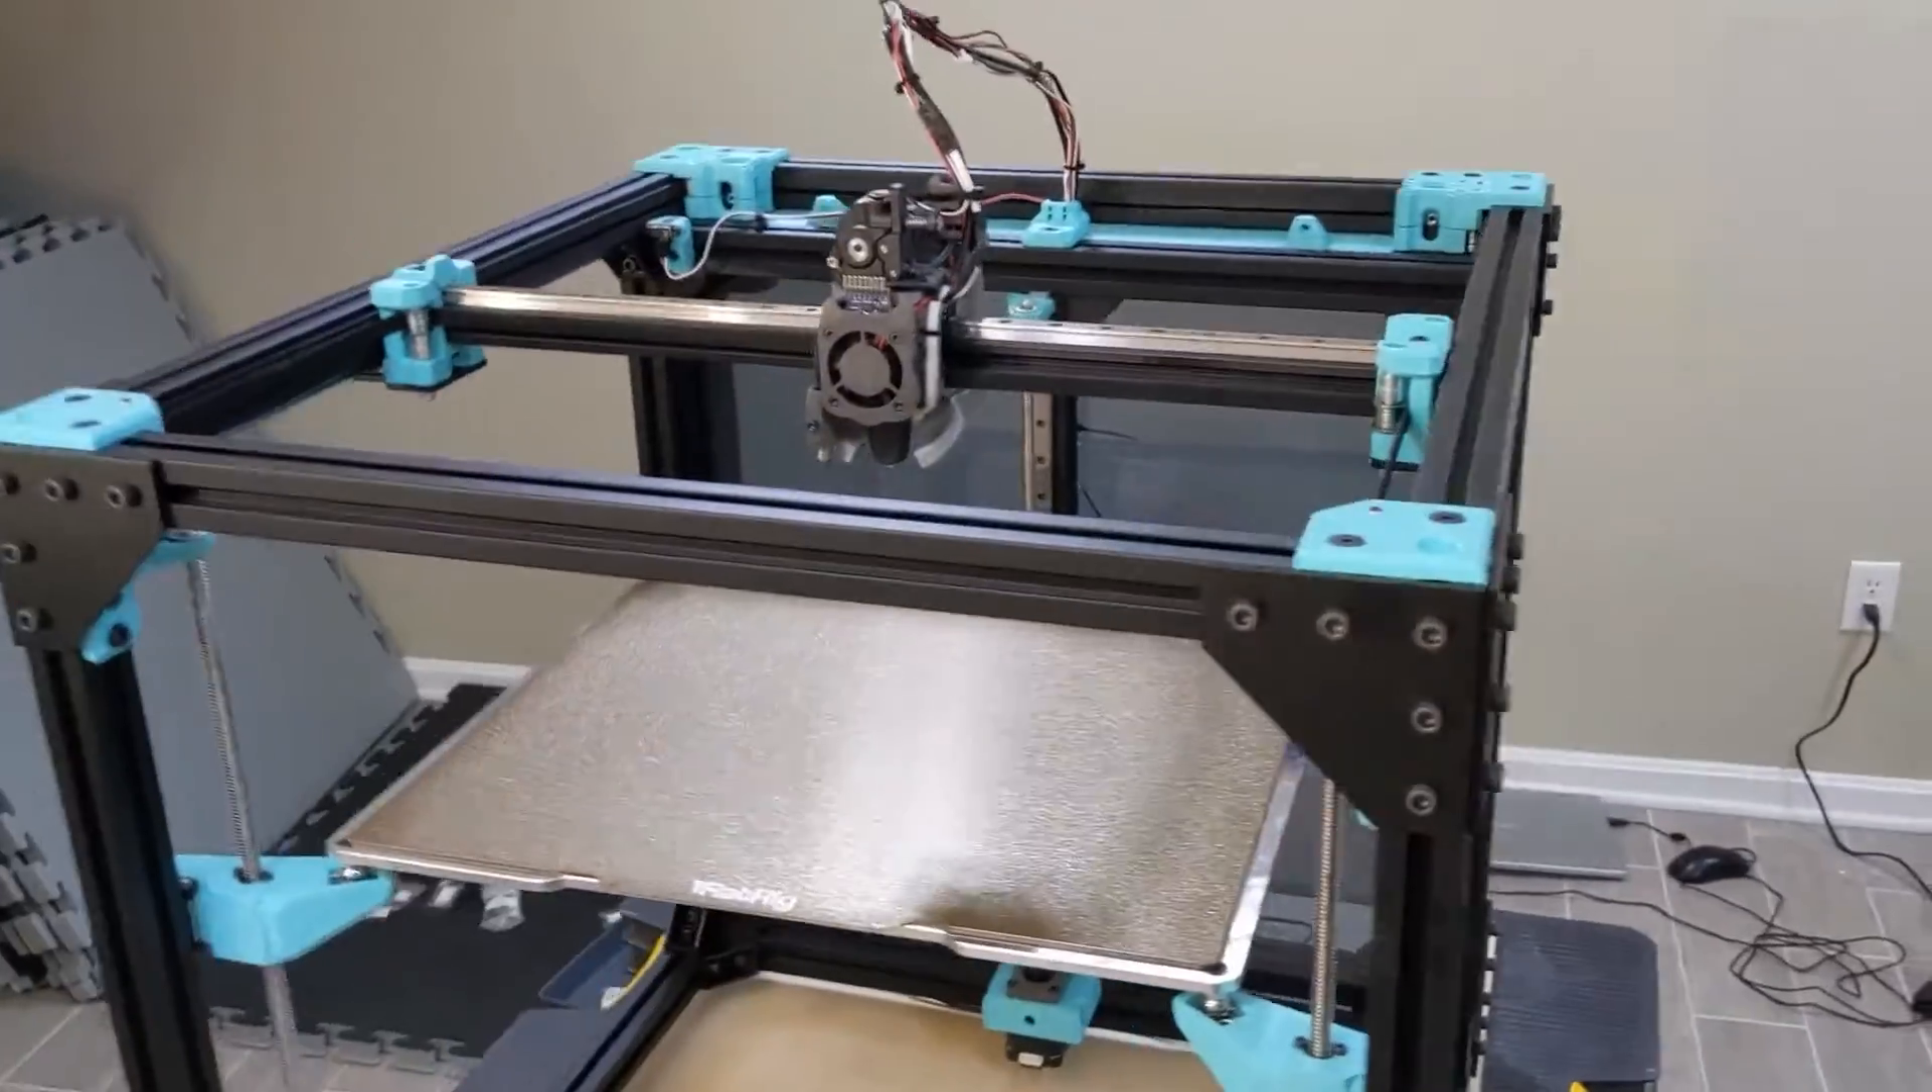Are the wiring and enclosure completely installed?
No.